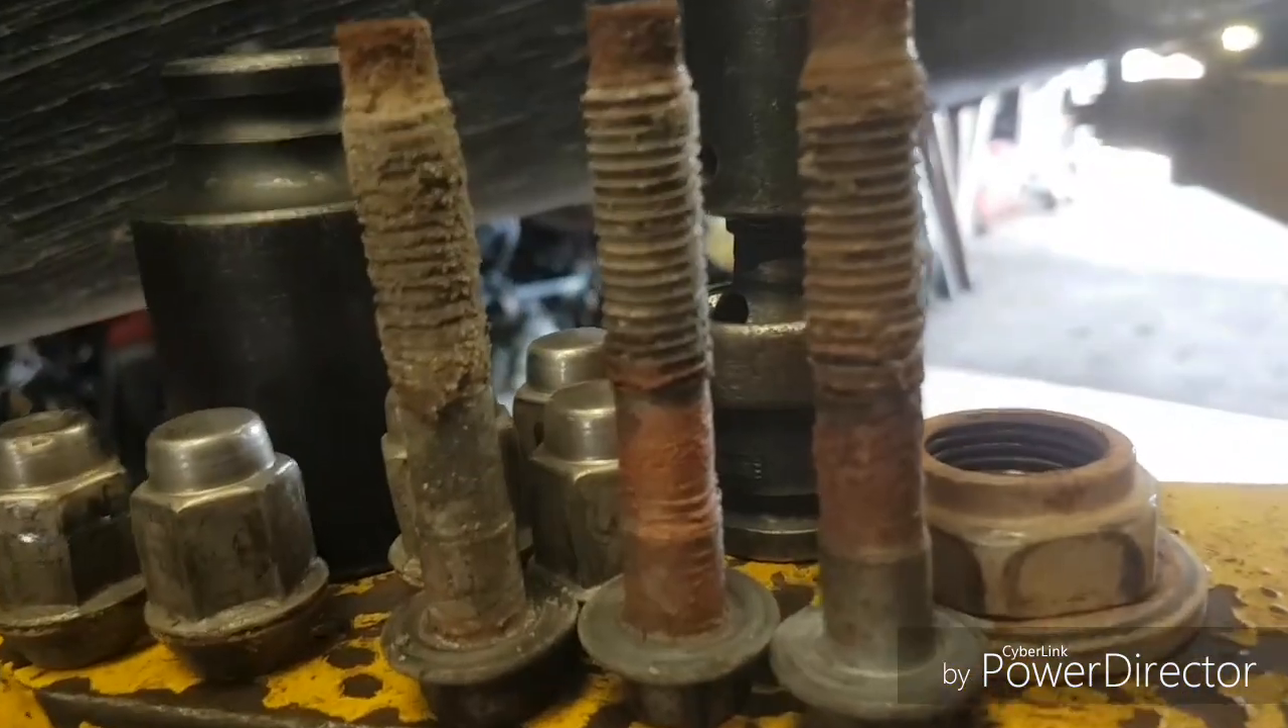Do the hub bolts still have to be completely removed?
No.